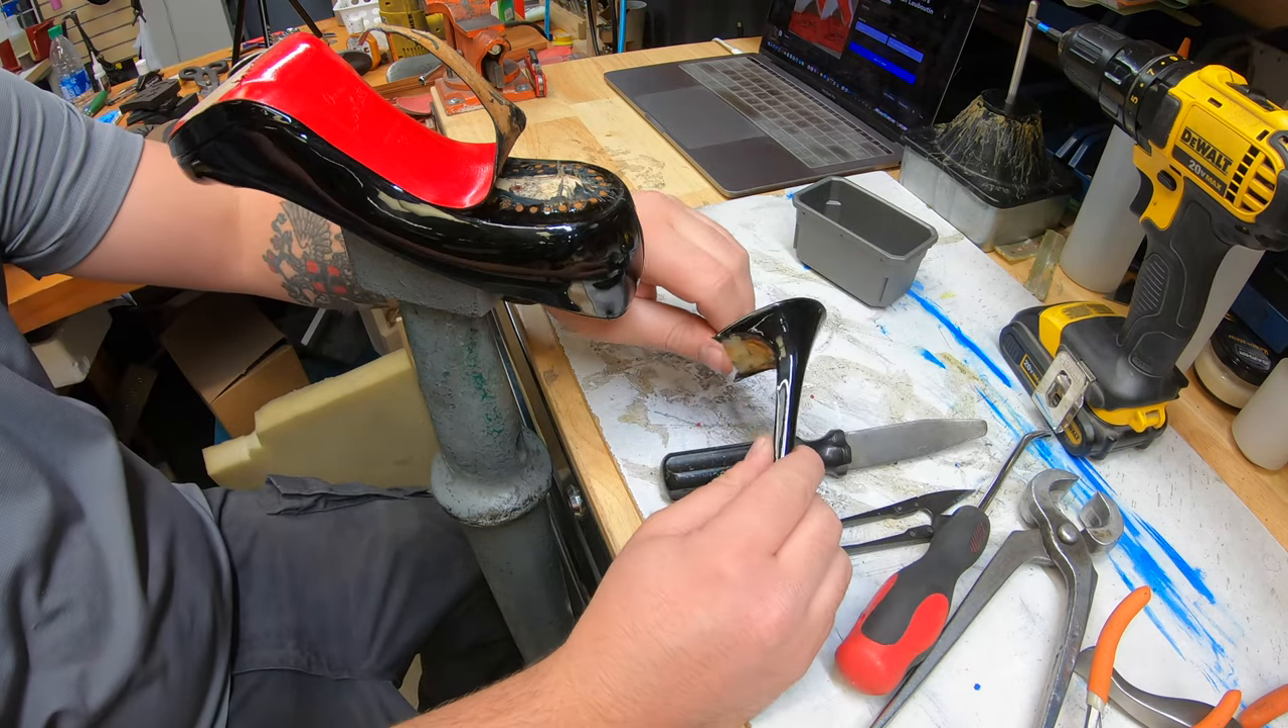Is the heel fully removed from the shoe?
Yes.